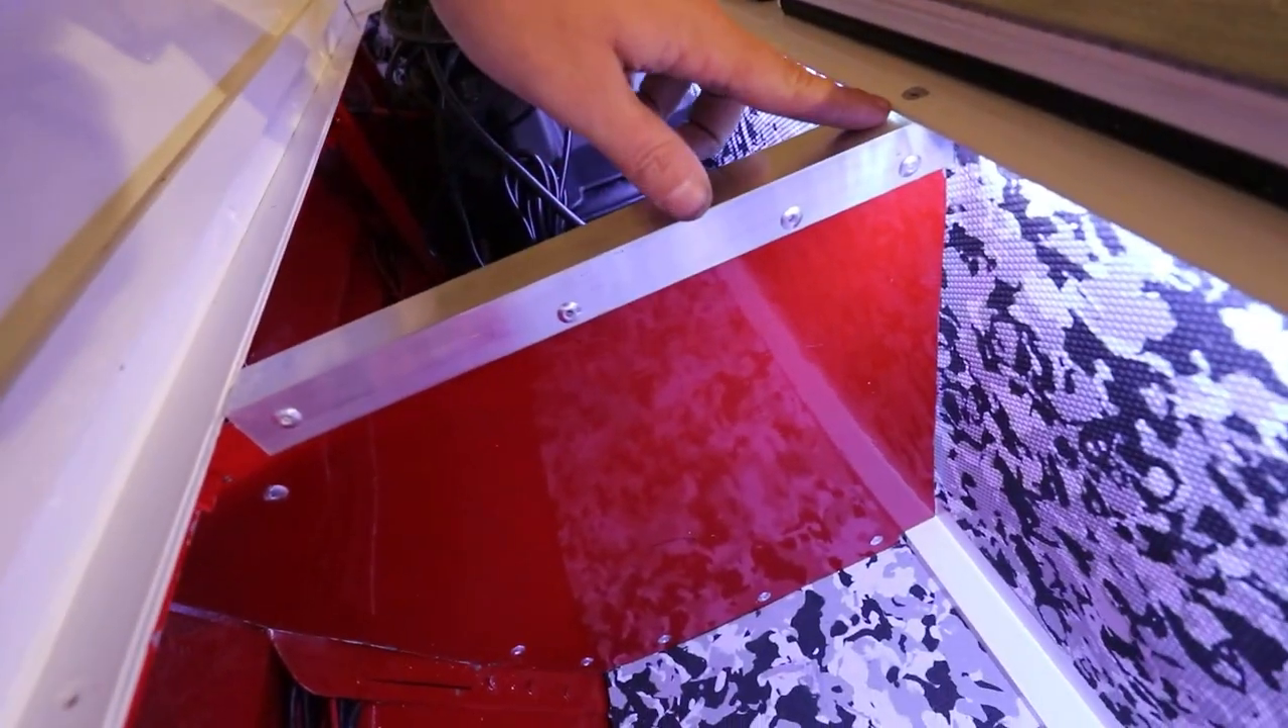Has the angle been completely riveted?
Yes.